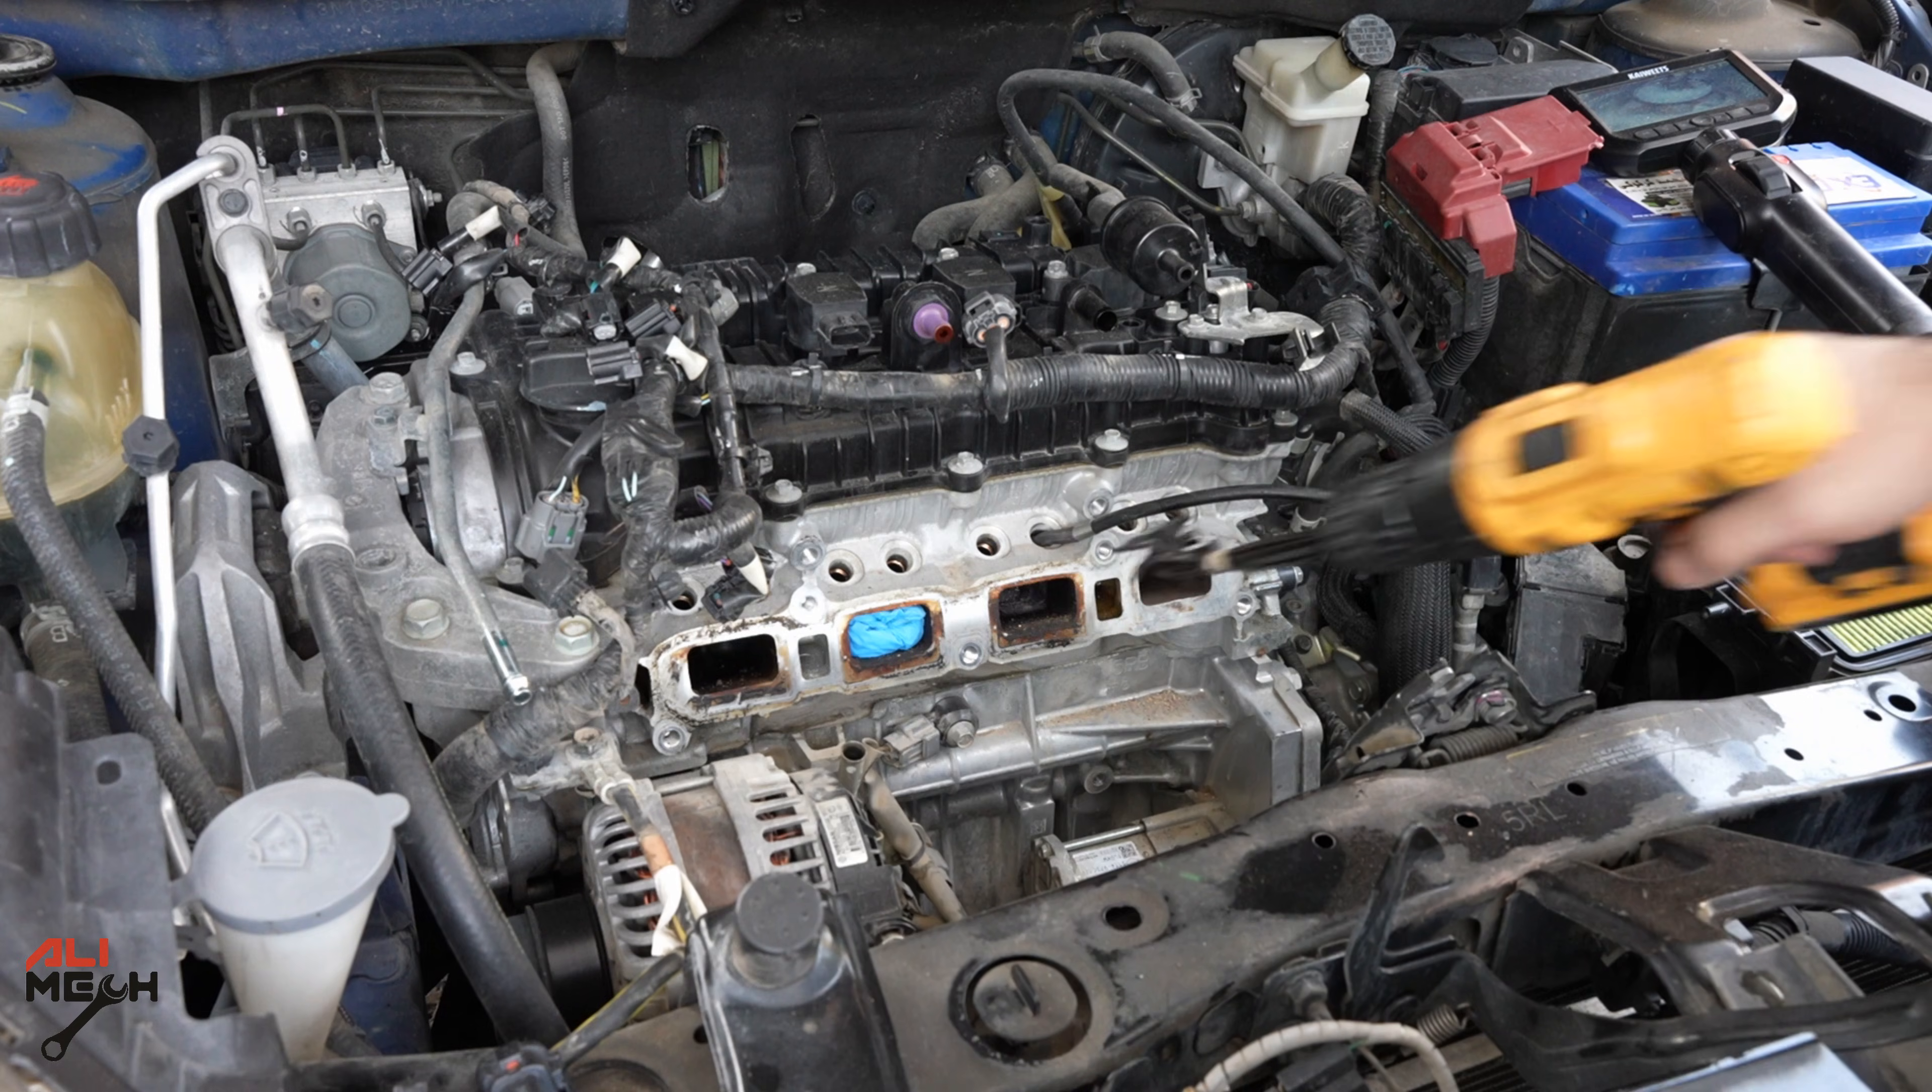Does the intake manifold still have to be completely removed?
No.